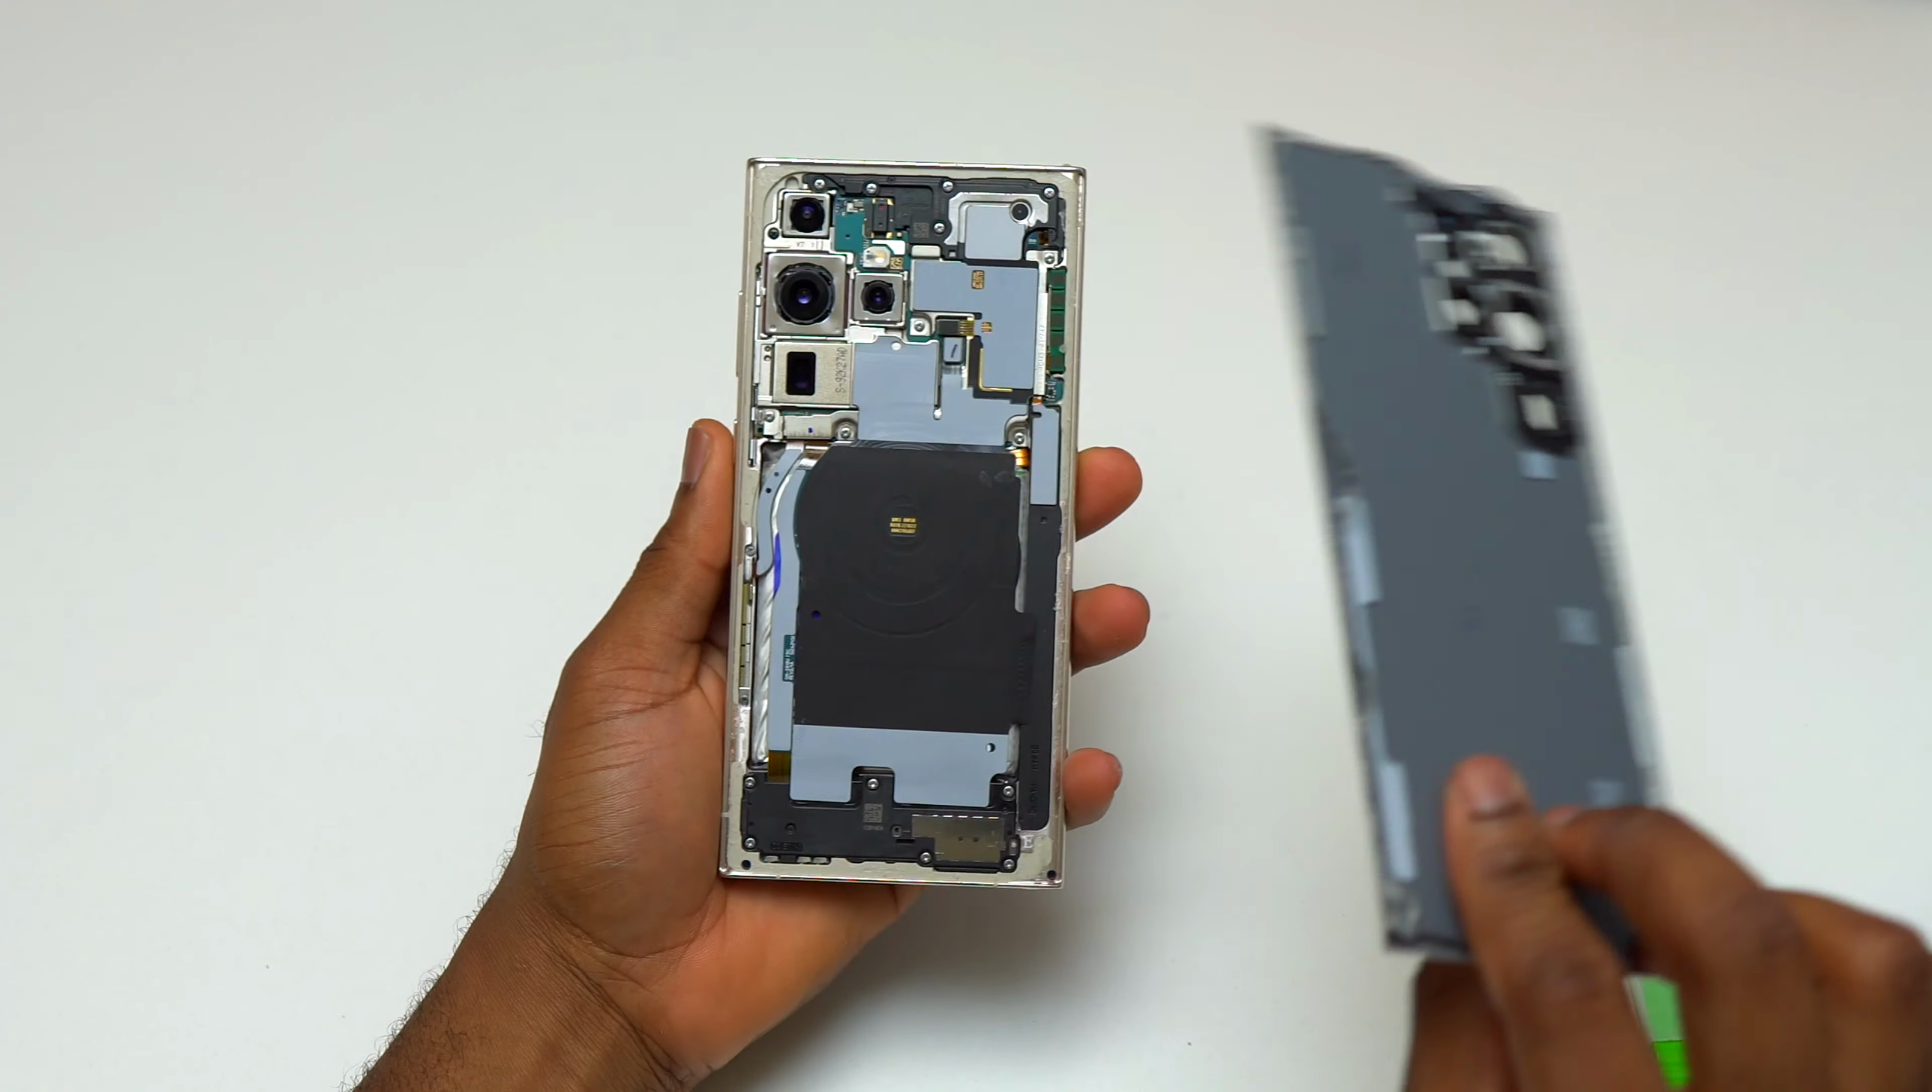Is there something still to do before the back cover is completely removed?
No.